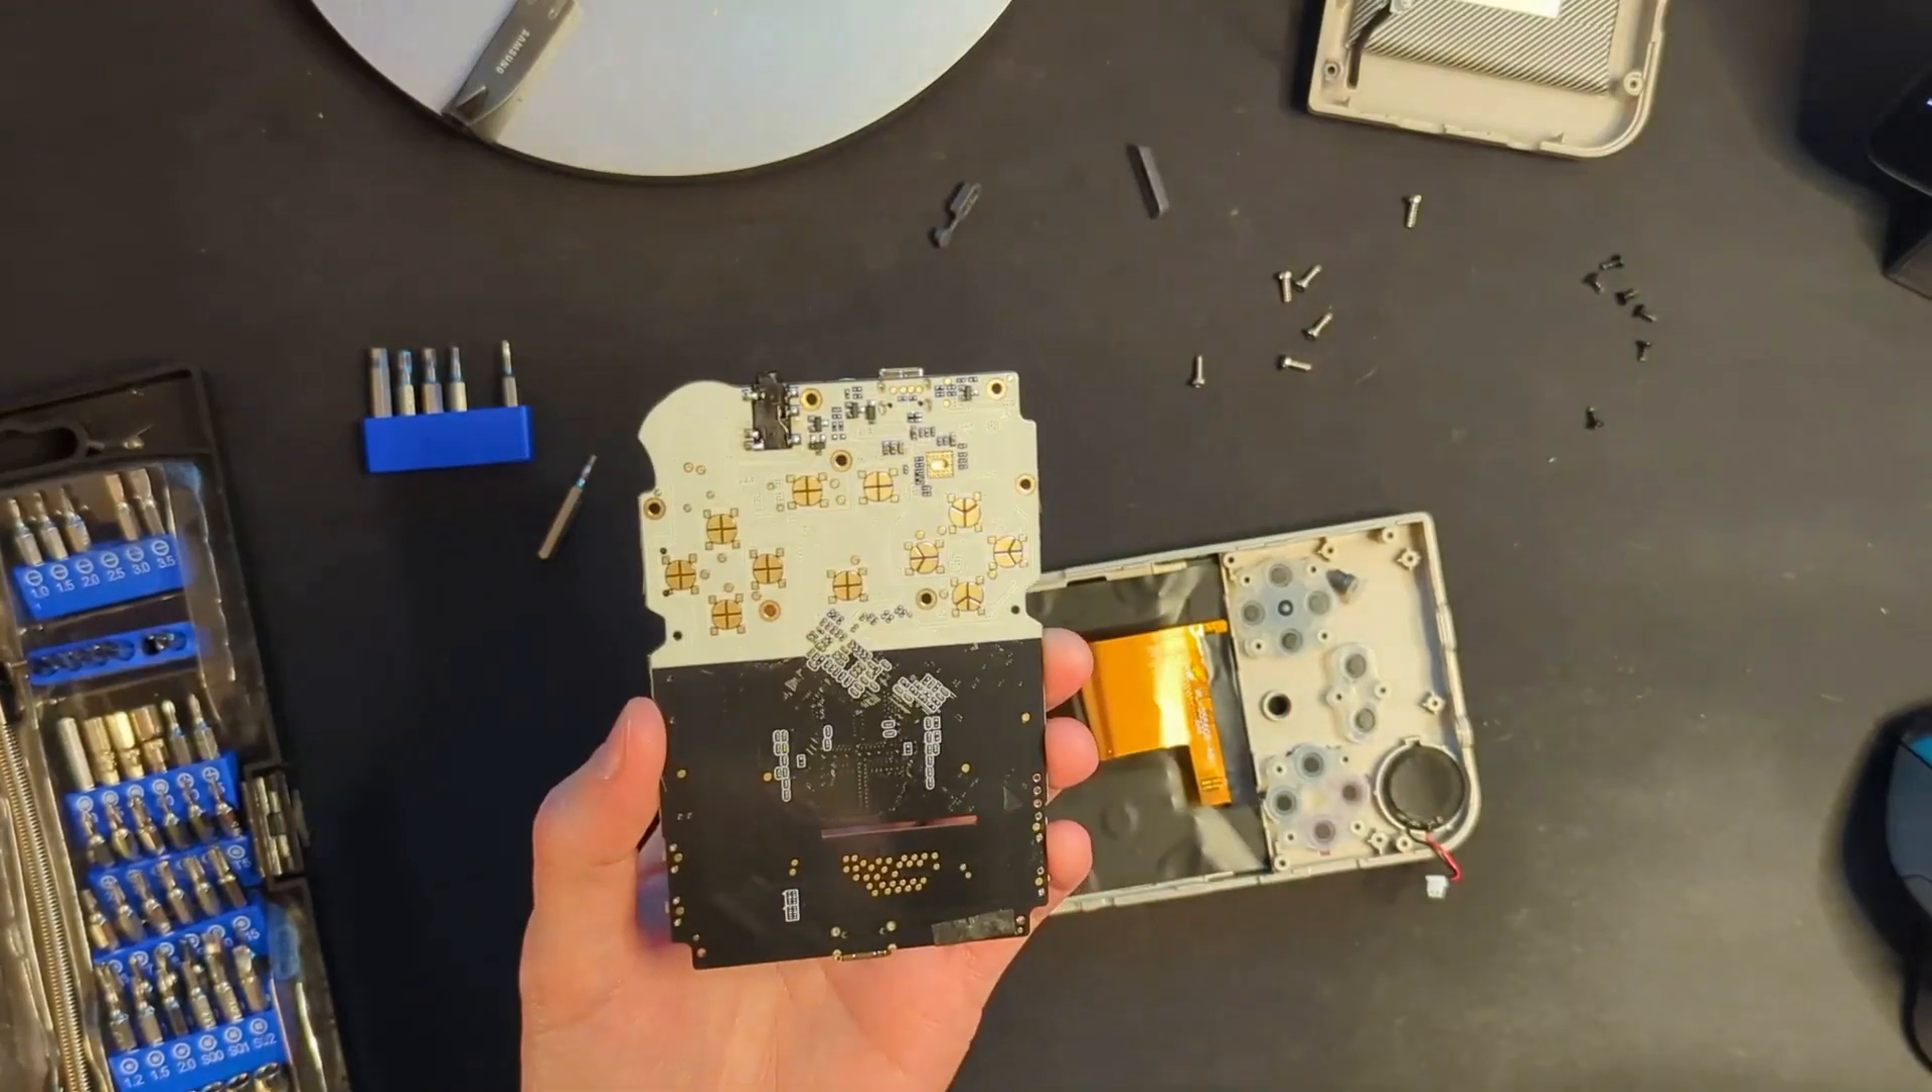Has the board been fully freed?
Yes.